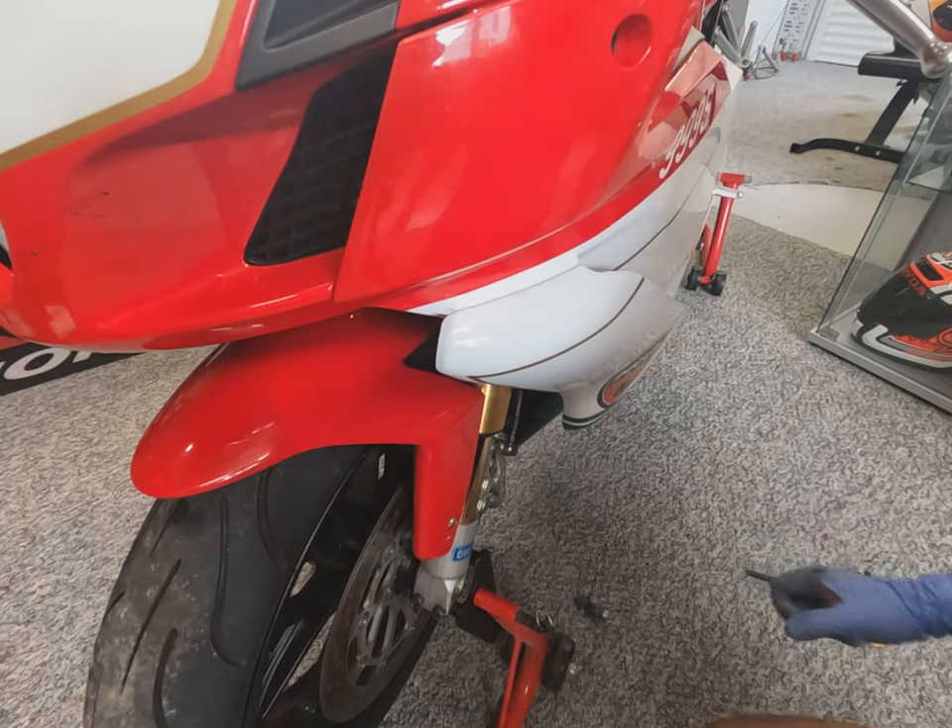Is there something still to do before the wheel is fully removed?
Yes.